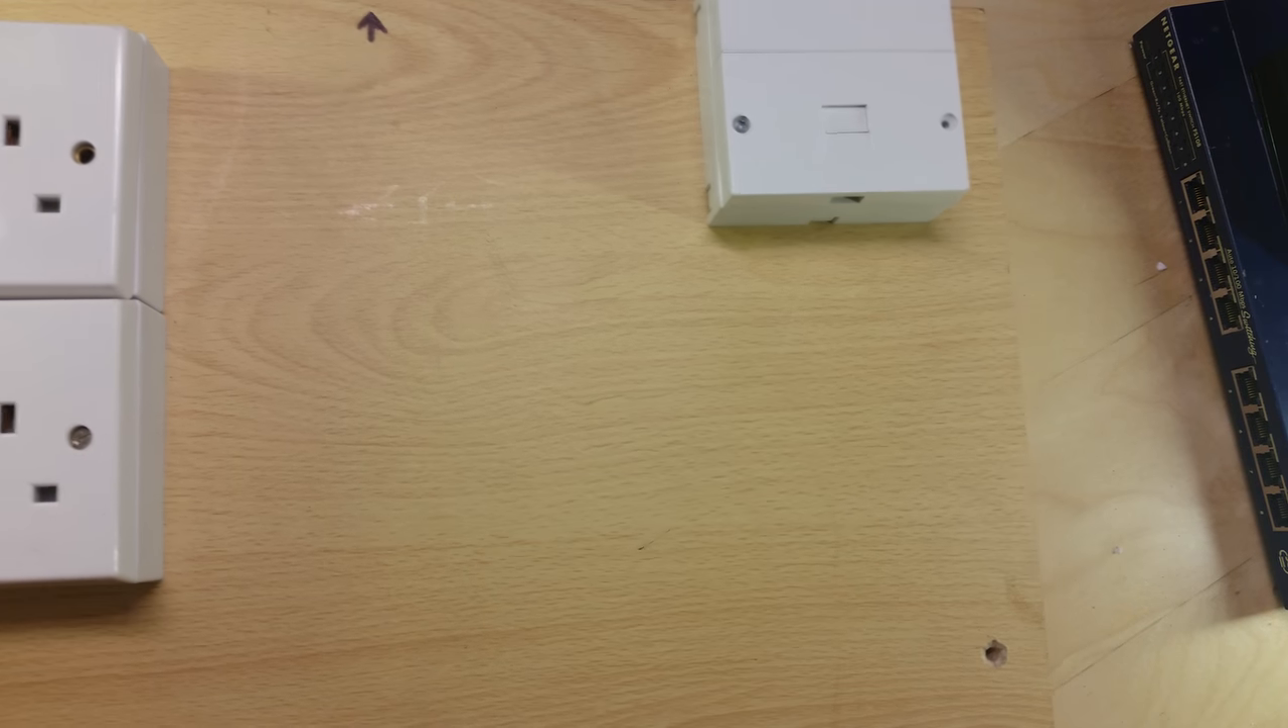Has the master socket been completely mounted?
Yes.